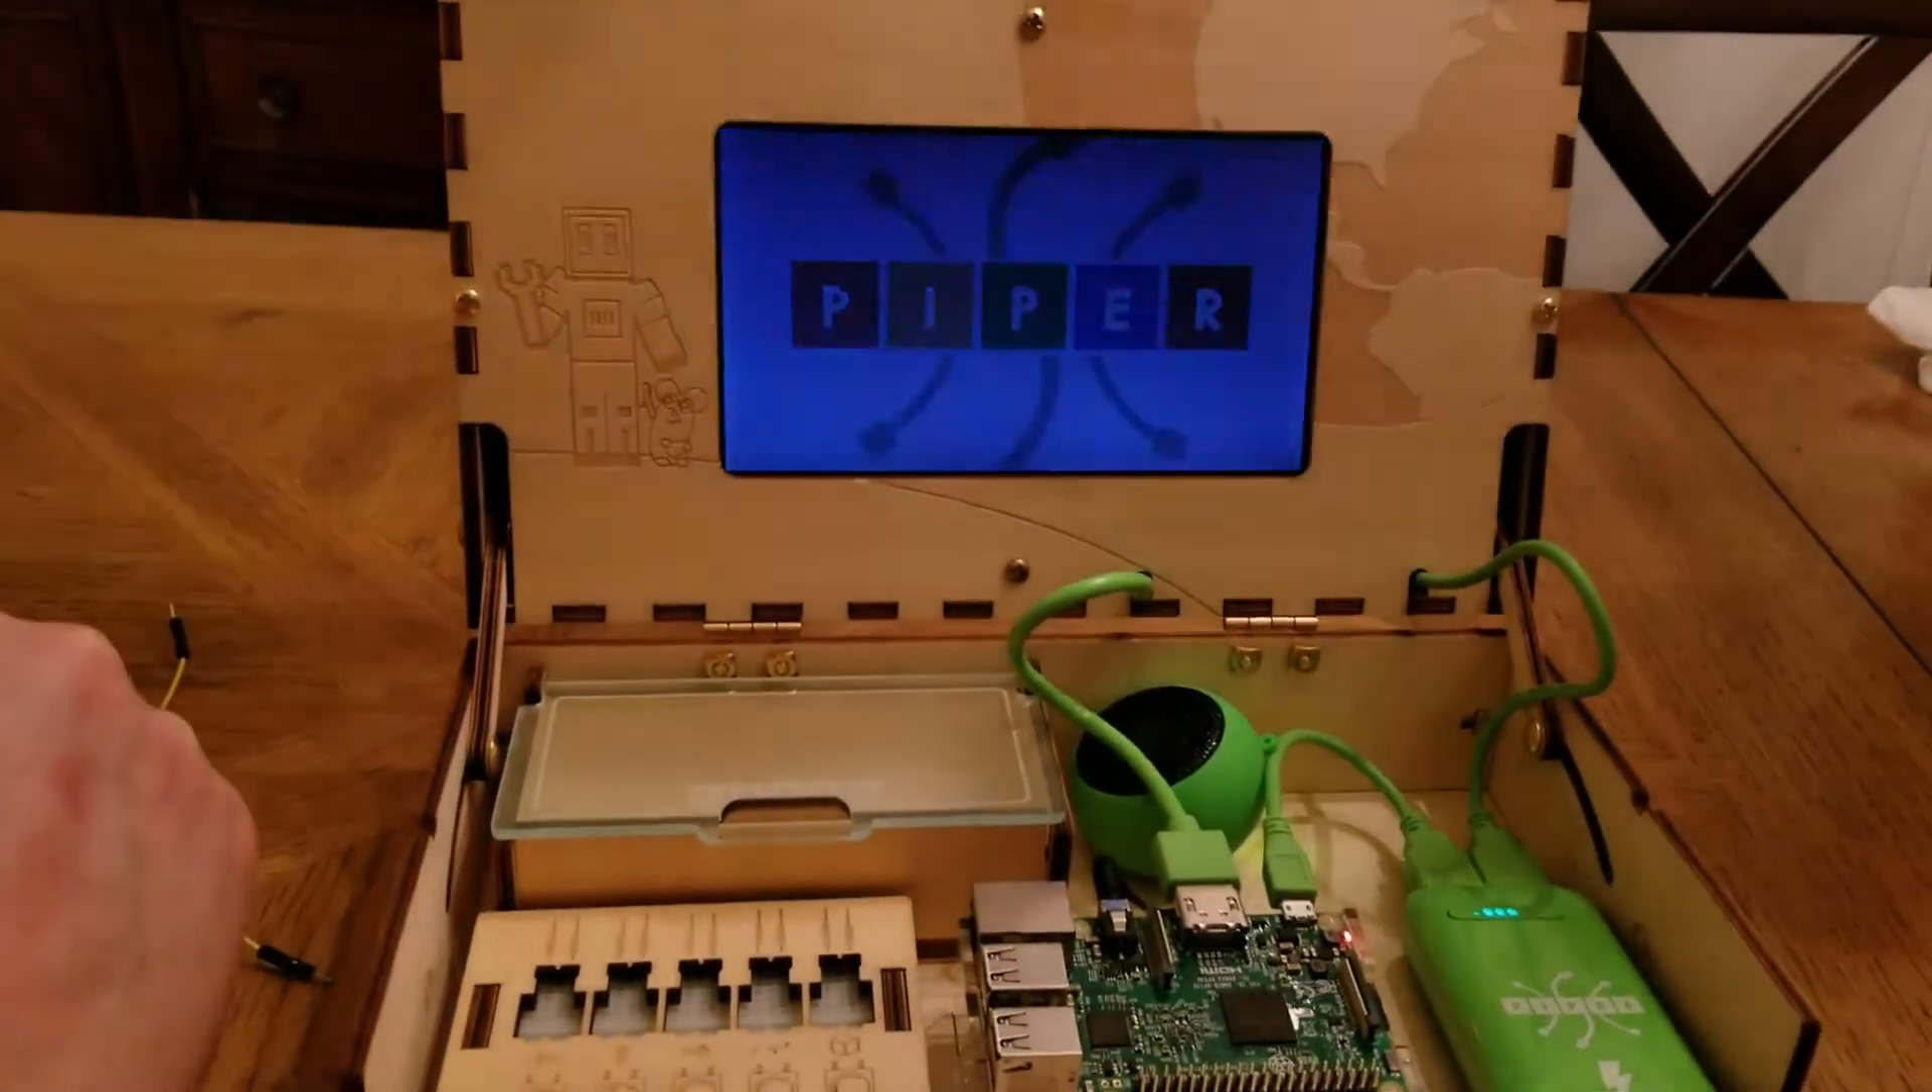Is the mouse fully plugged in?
No.